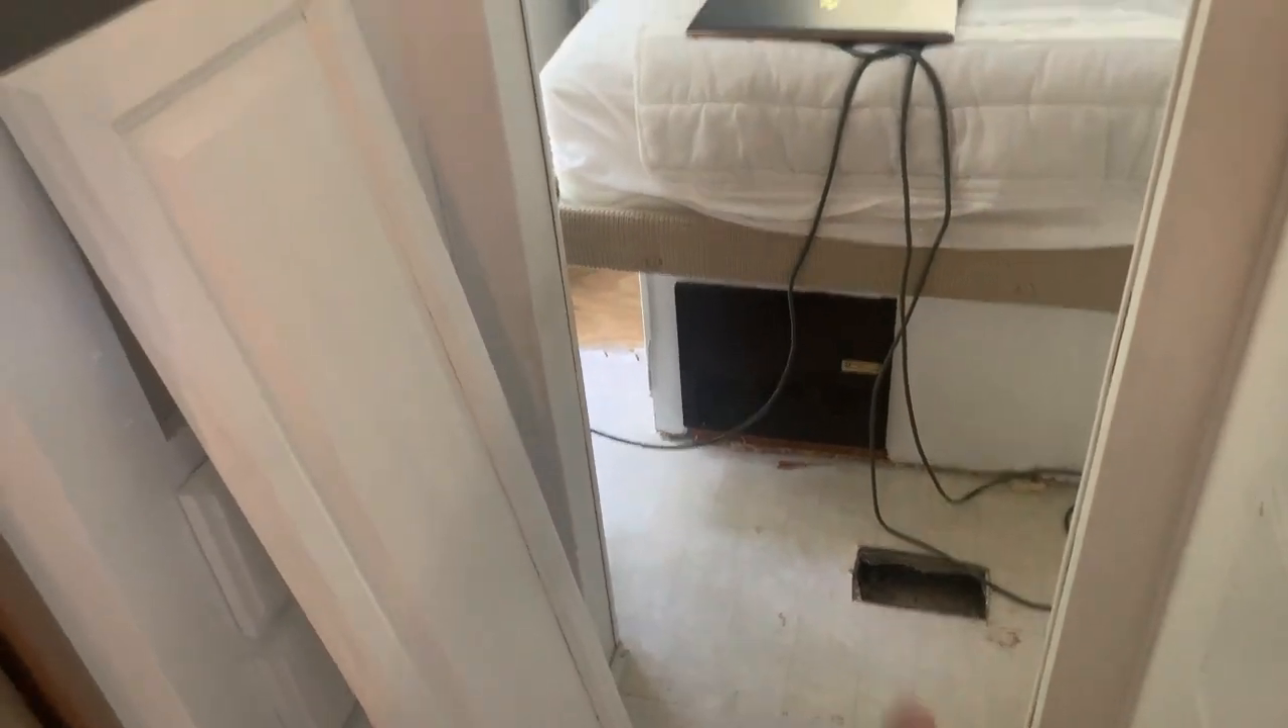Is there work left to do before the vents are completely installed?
Yes.